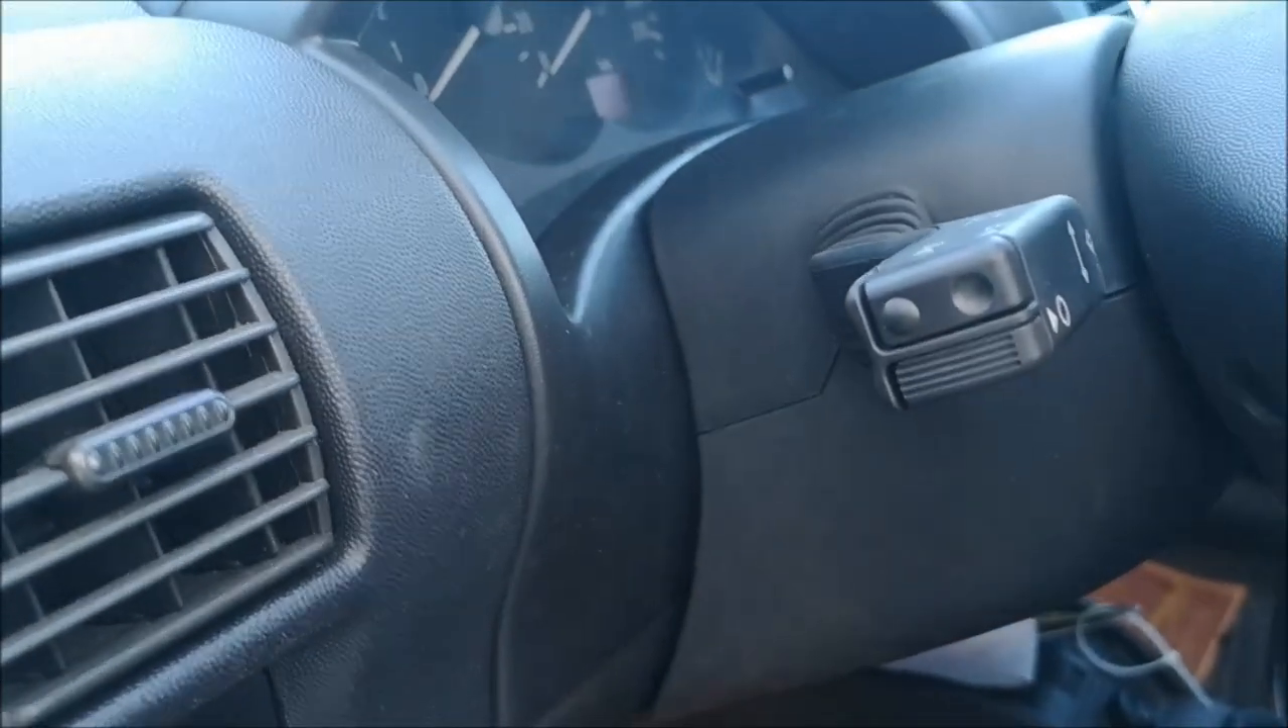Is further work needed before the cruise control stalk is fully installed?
No.